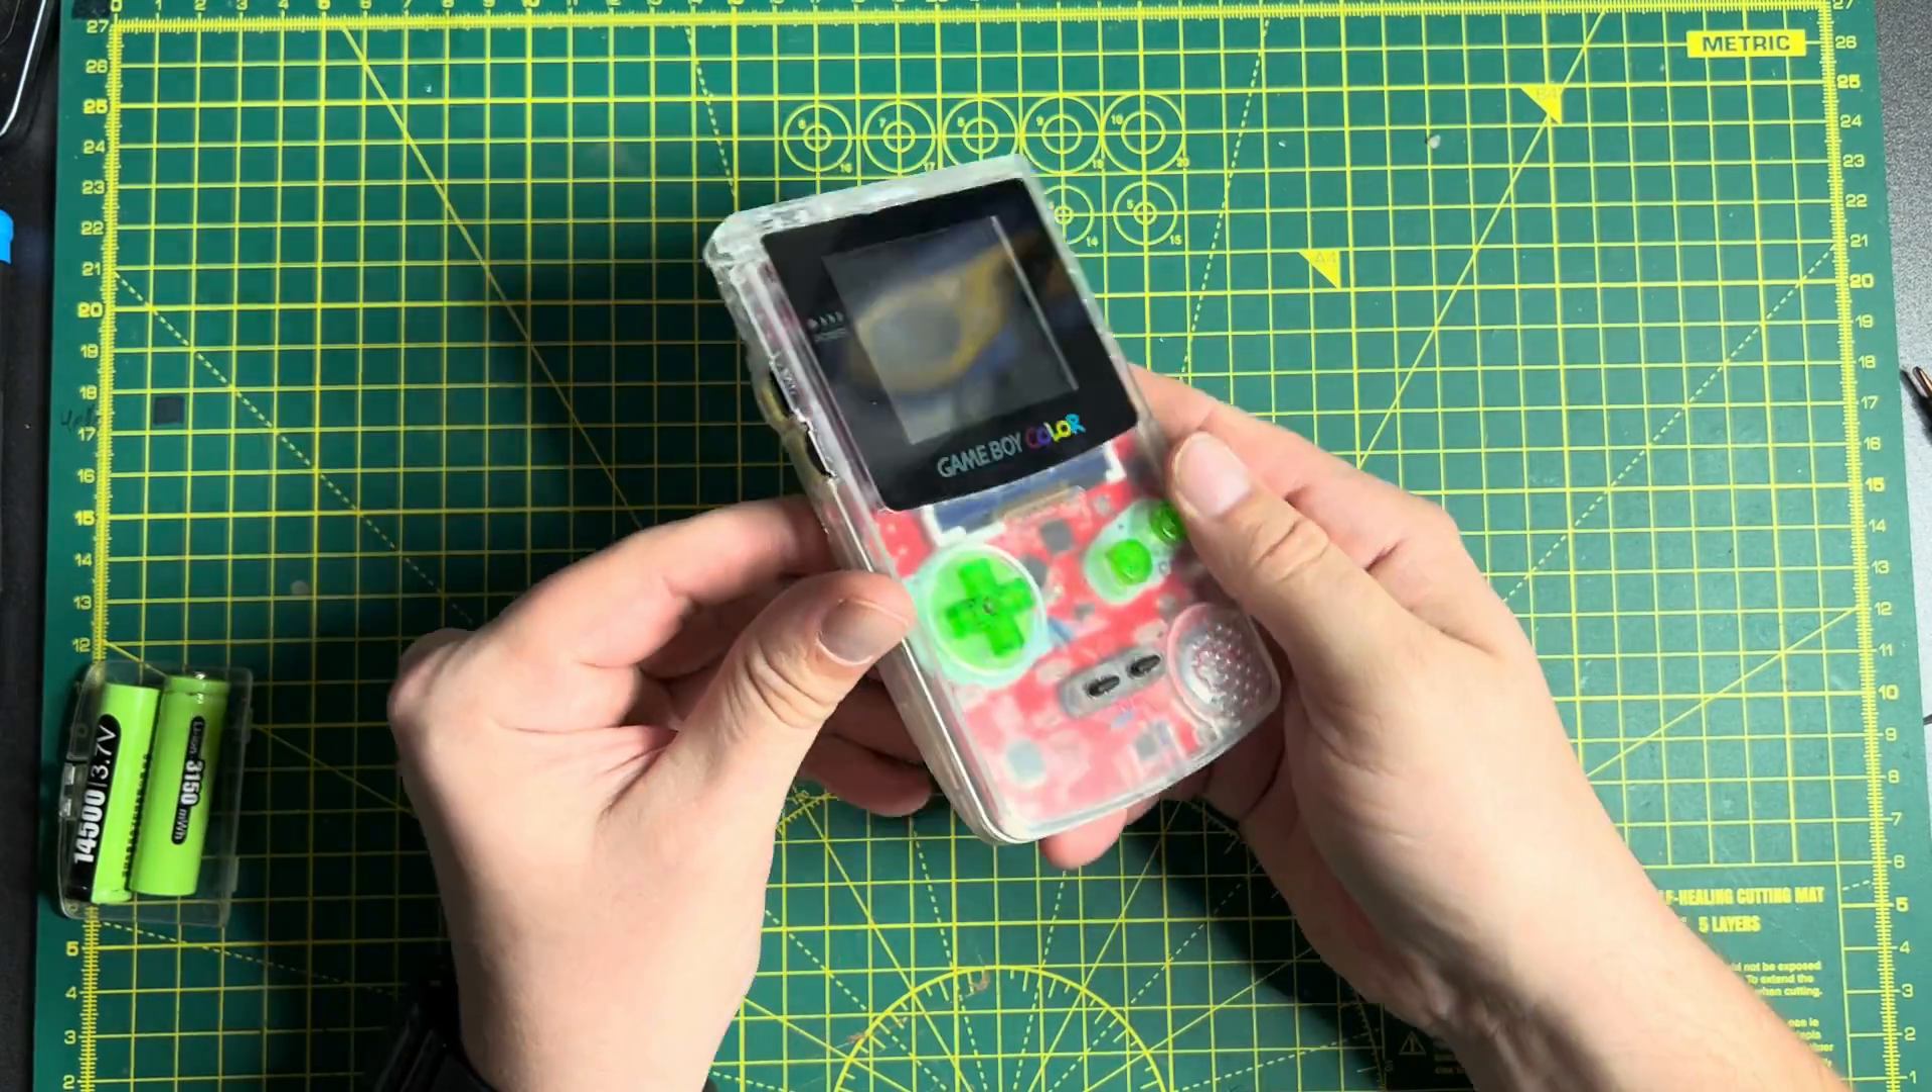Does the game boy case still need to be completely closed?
No.